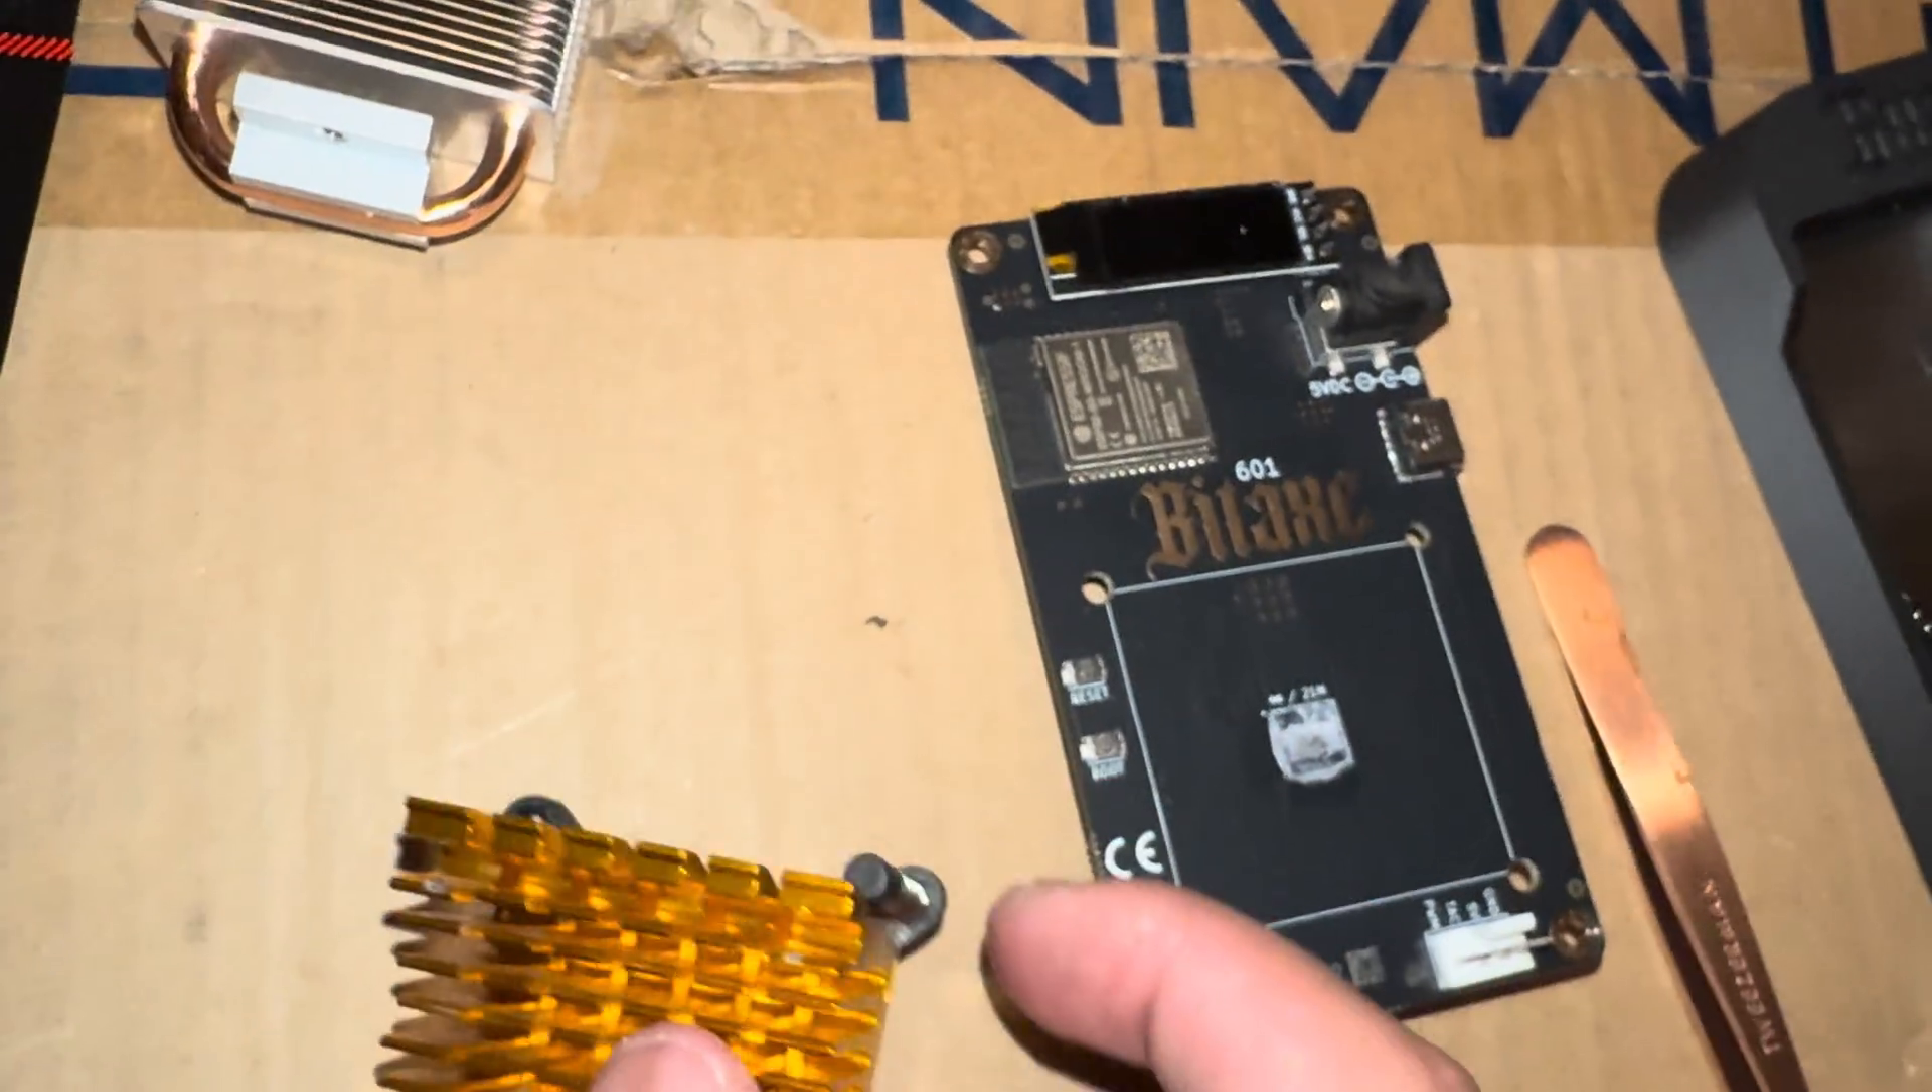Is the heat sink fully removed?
Yes.